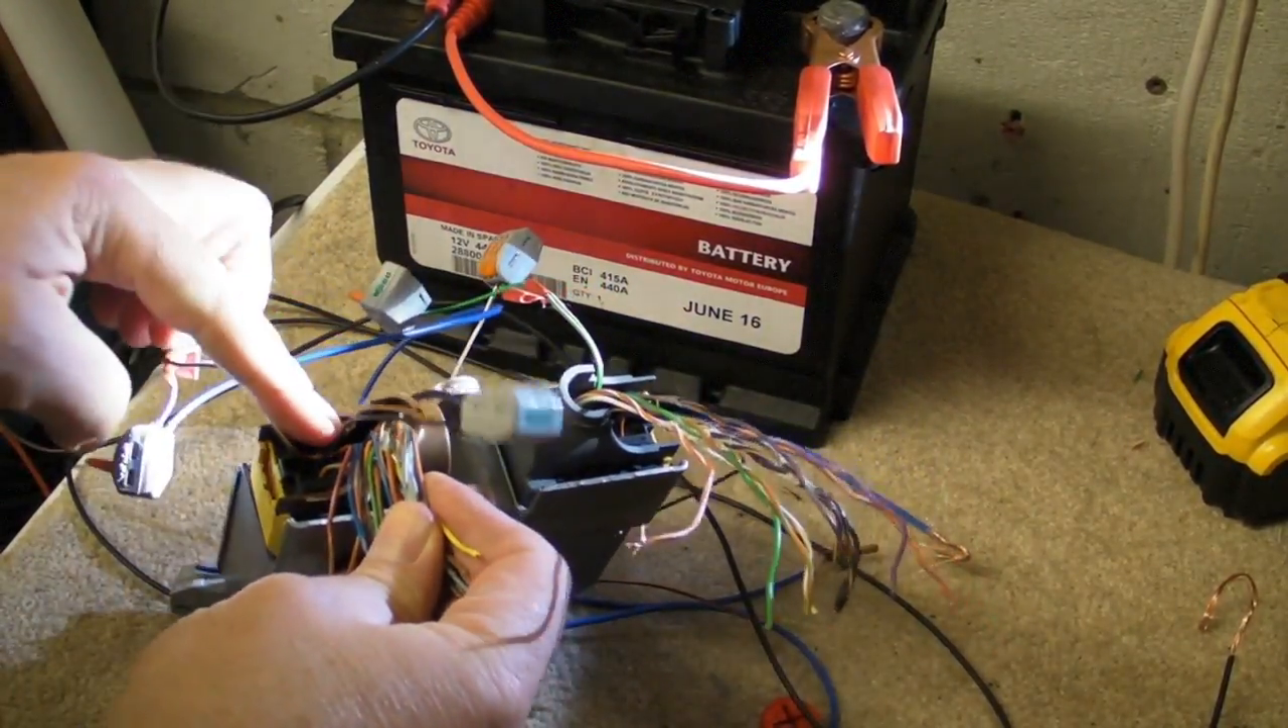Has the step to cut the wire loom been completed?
Yes.